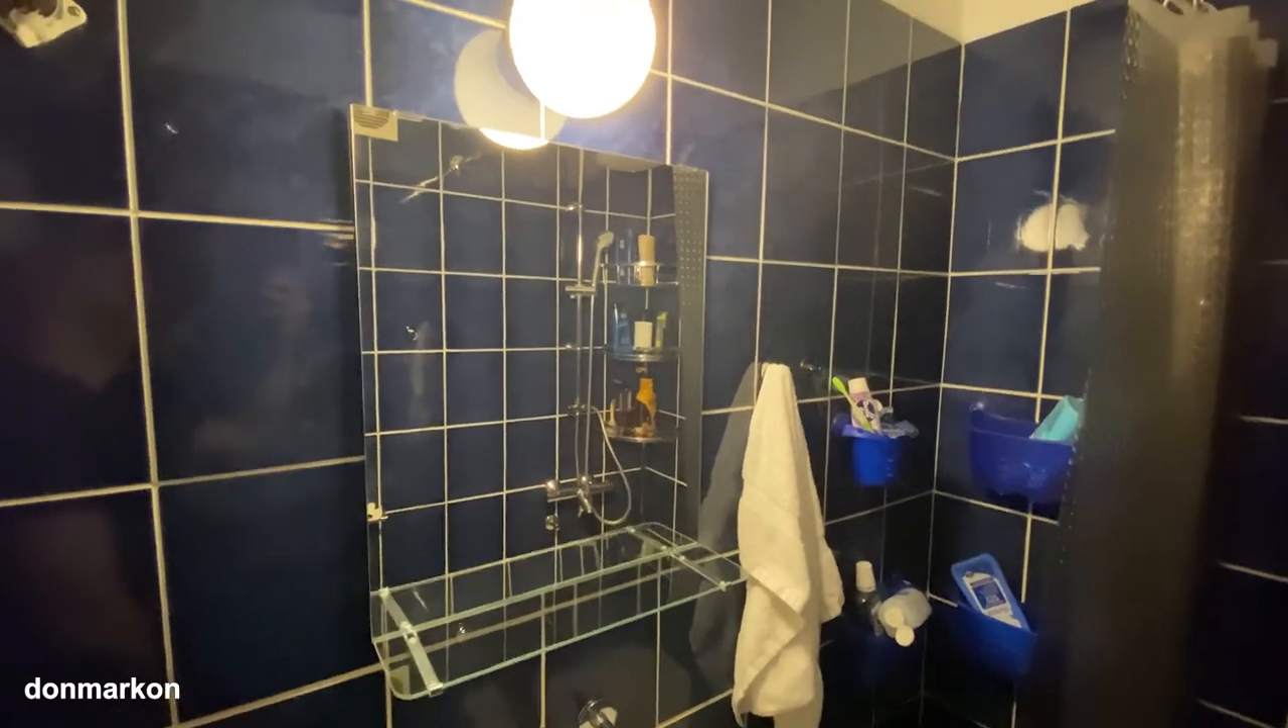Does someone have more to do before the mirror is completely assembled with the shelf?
No.